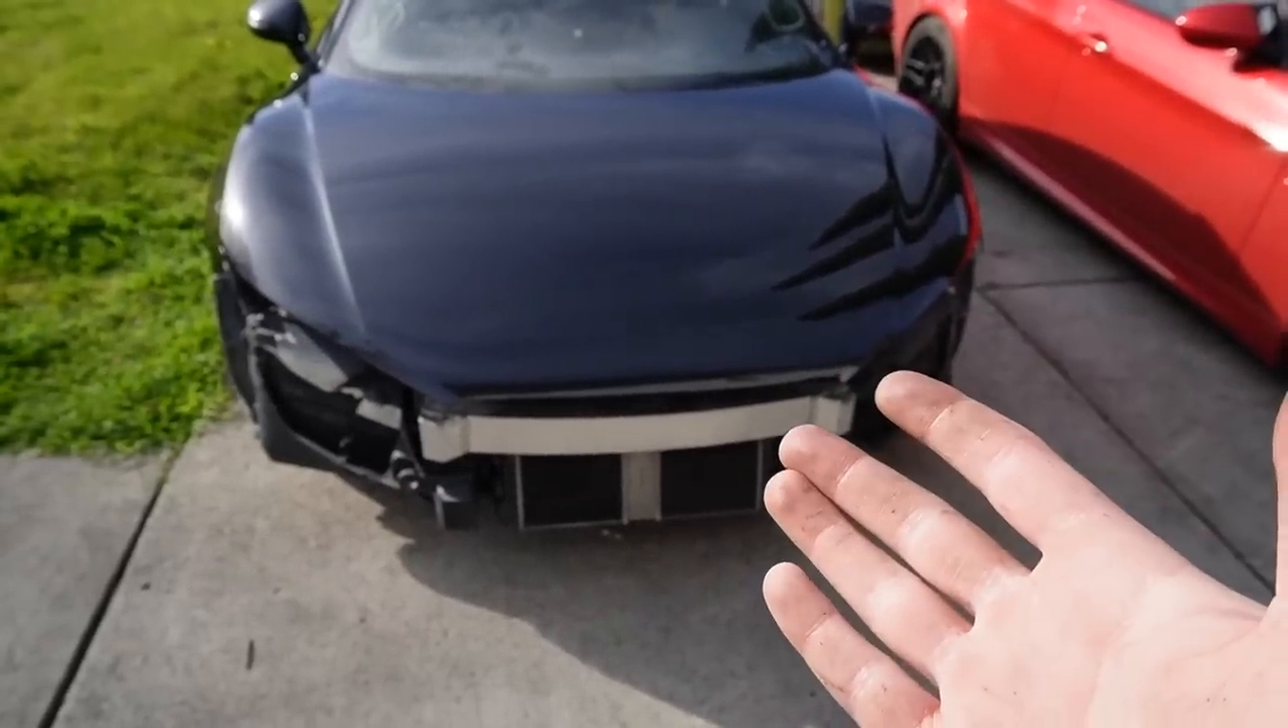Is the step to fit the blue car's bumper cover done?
No.